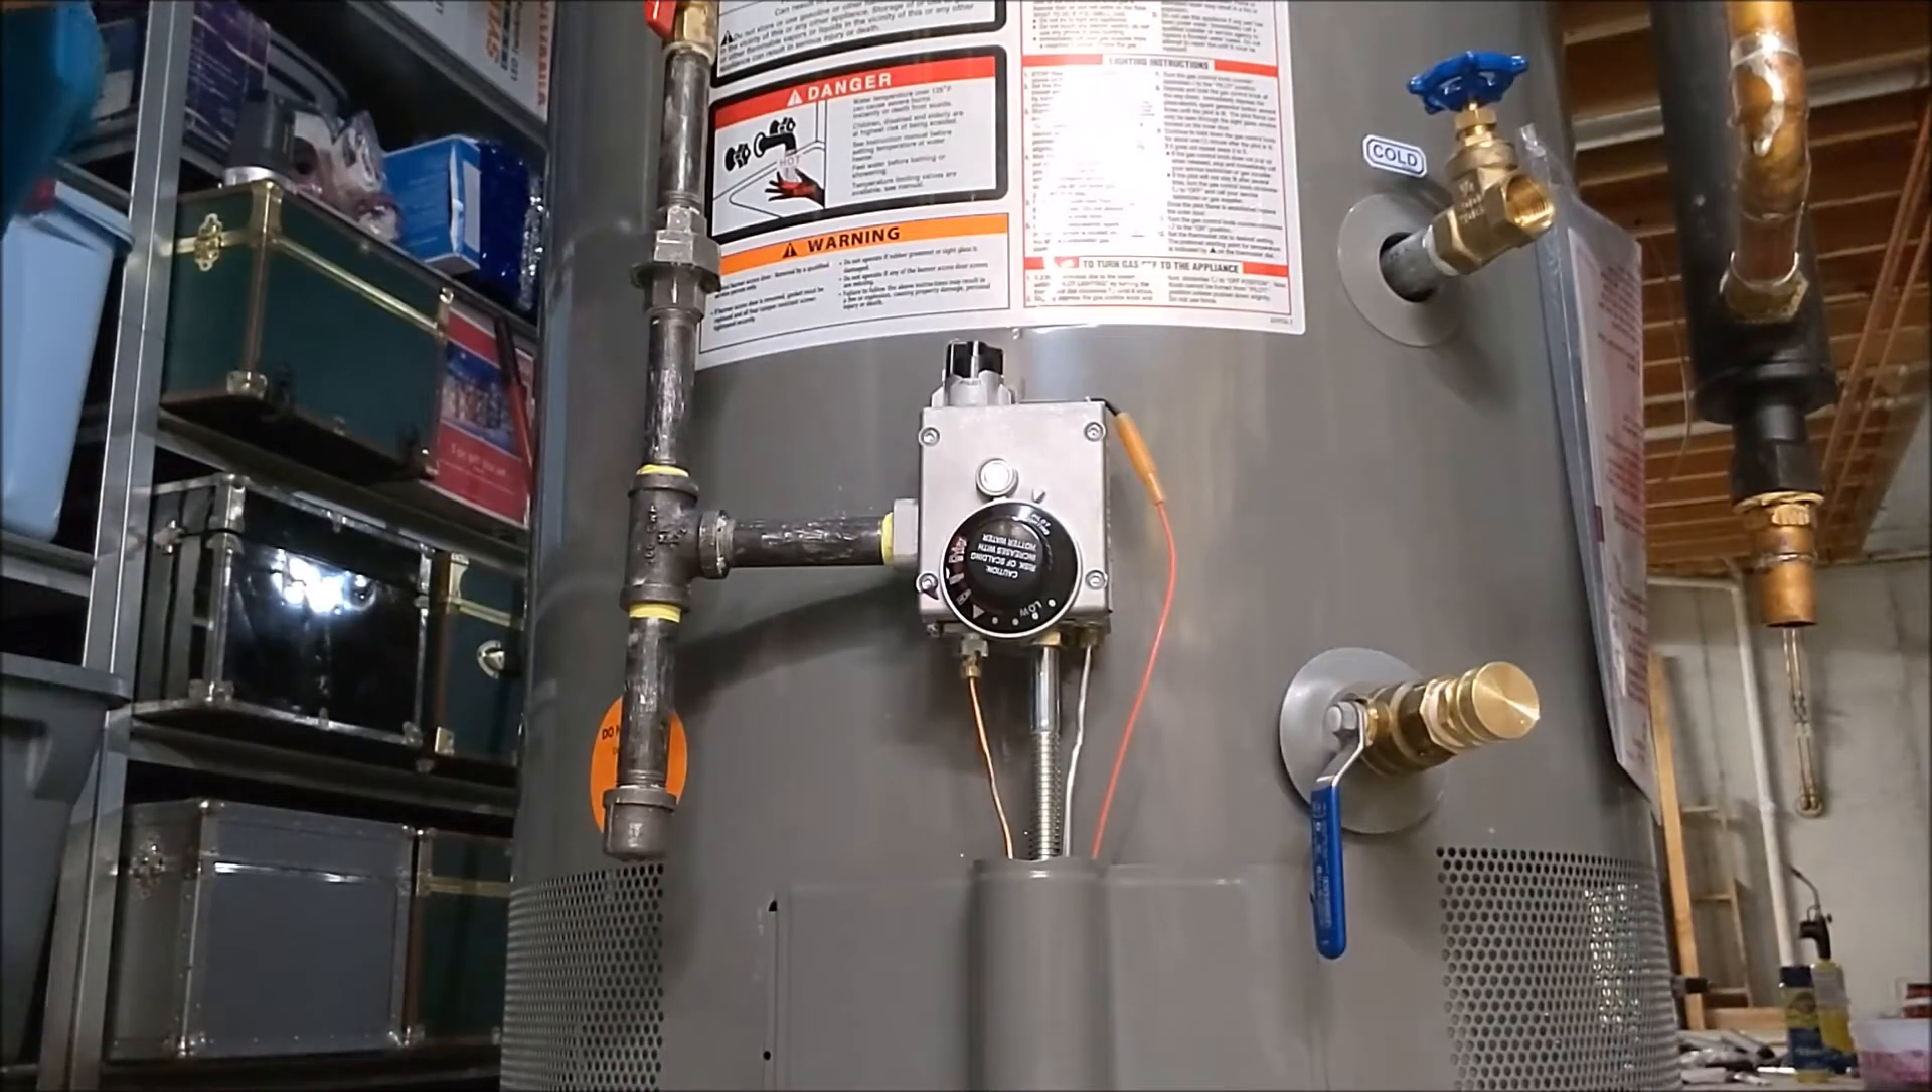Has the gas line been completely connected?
Yes.